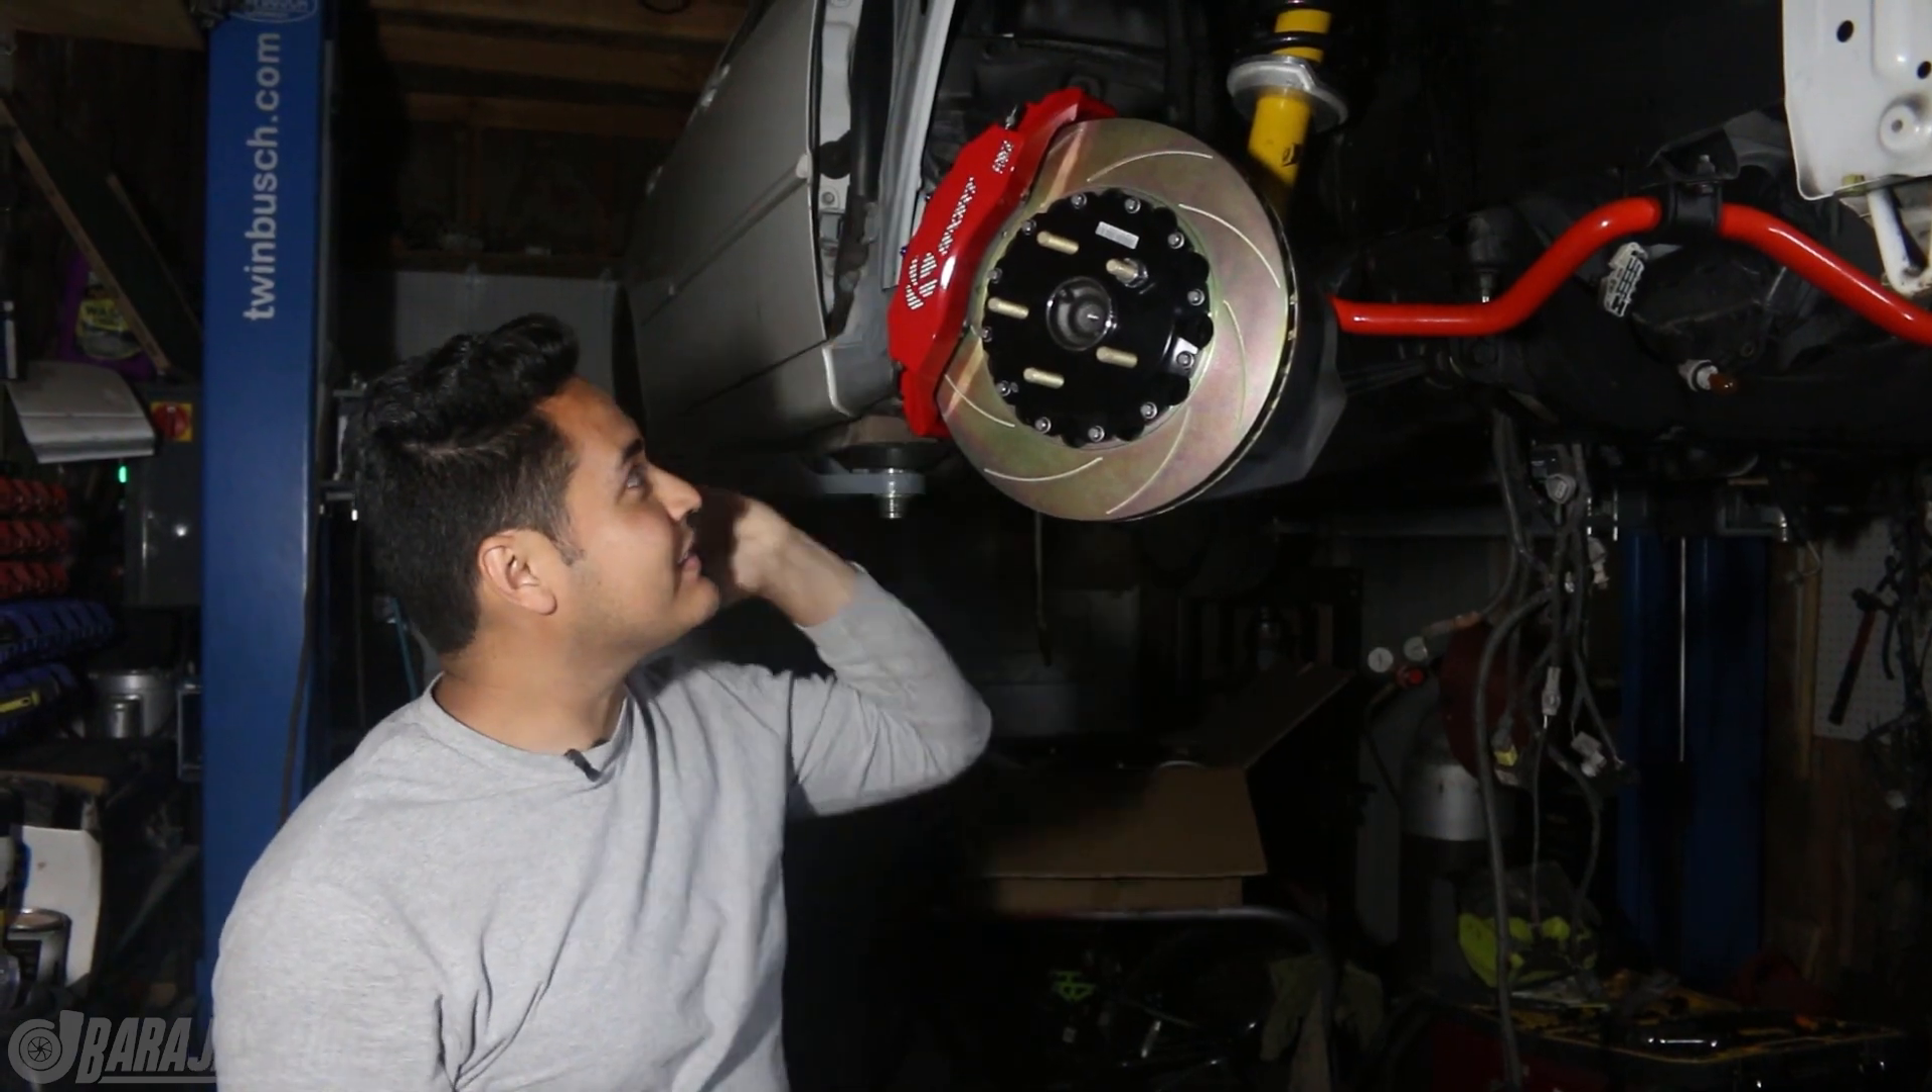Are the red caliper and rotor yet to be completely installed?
No.